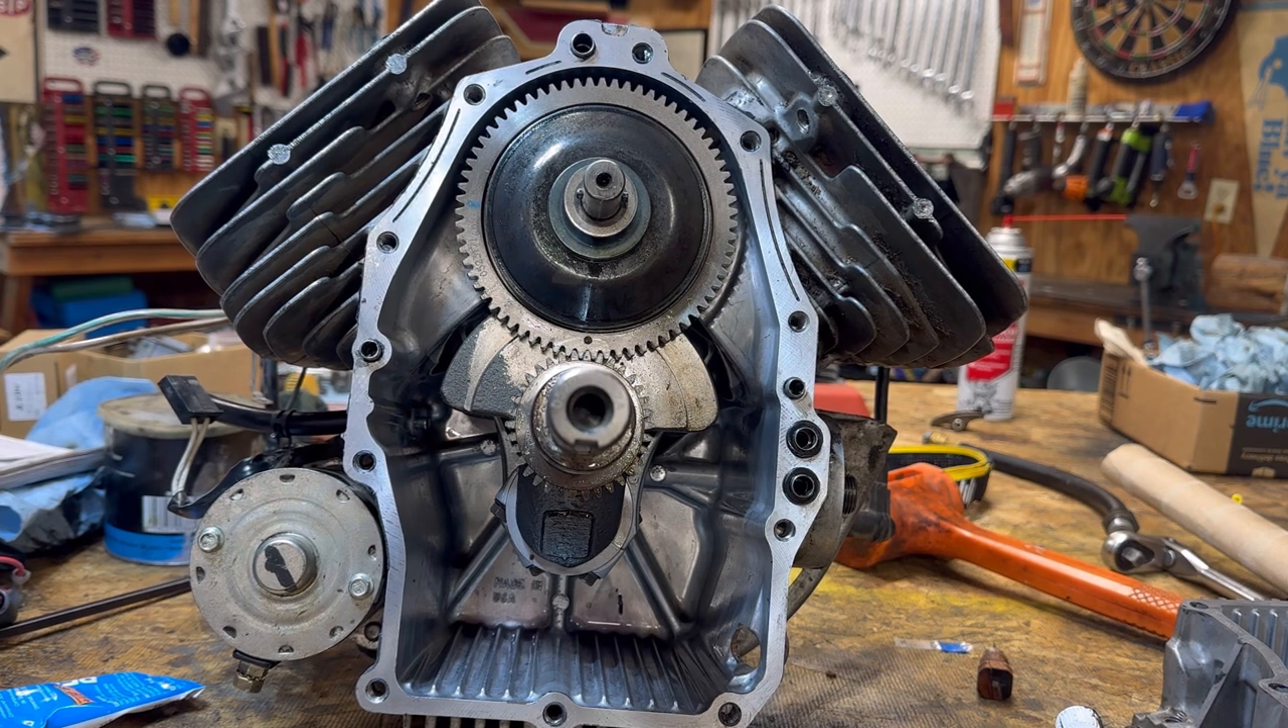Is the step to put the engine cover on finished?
No.